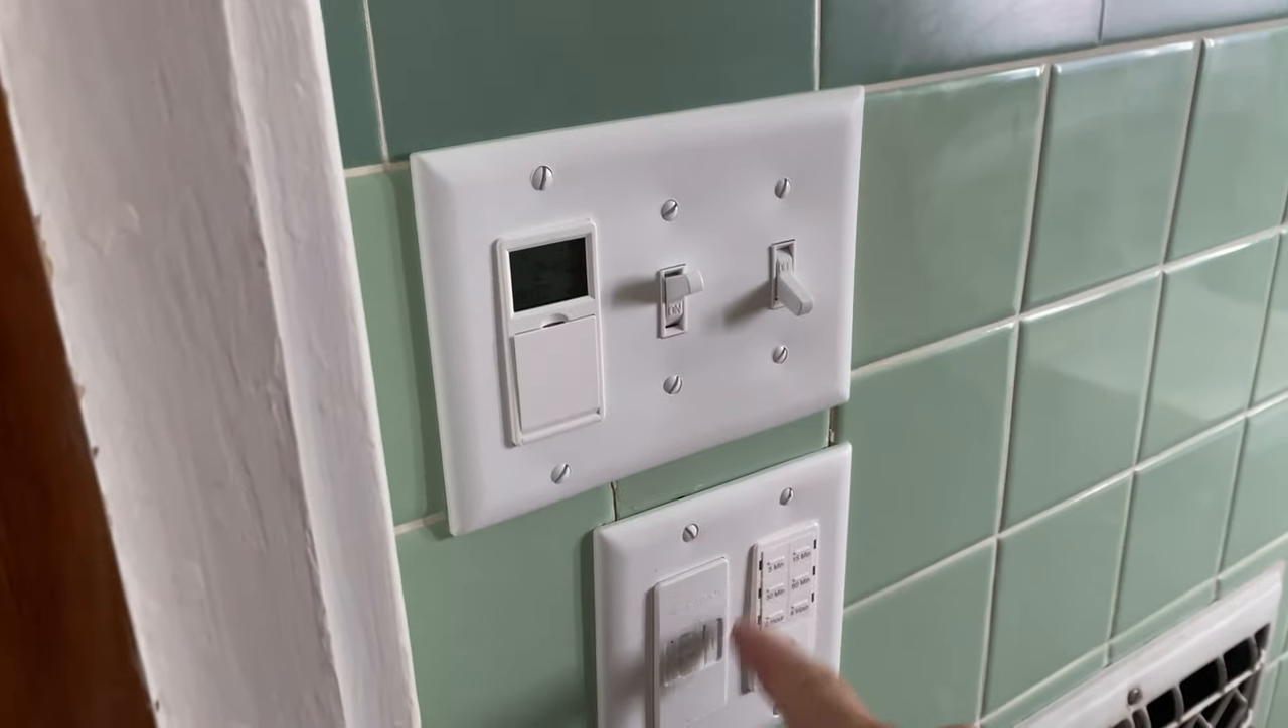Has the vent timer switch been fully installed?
Yes.